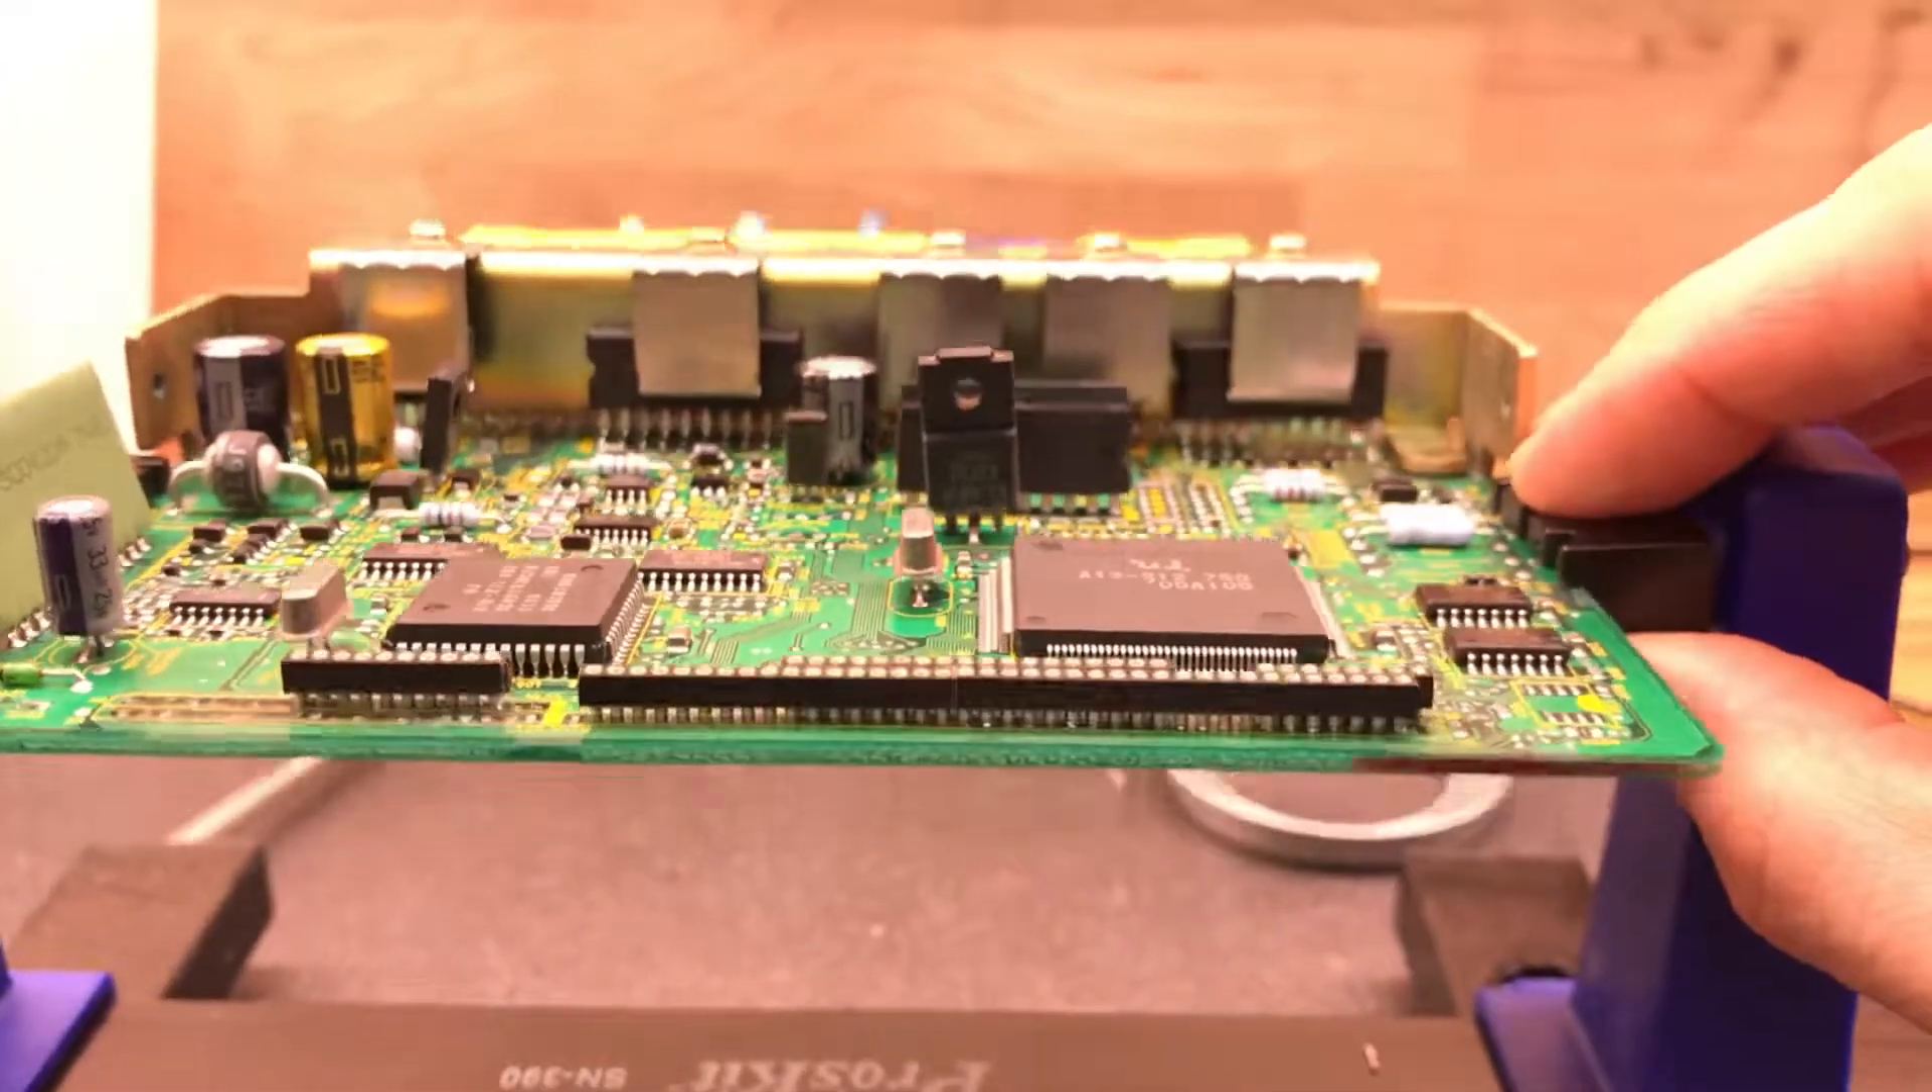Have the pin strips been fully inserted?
Yes.